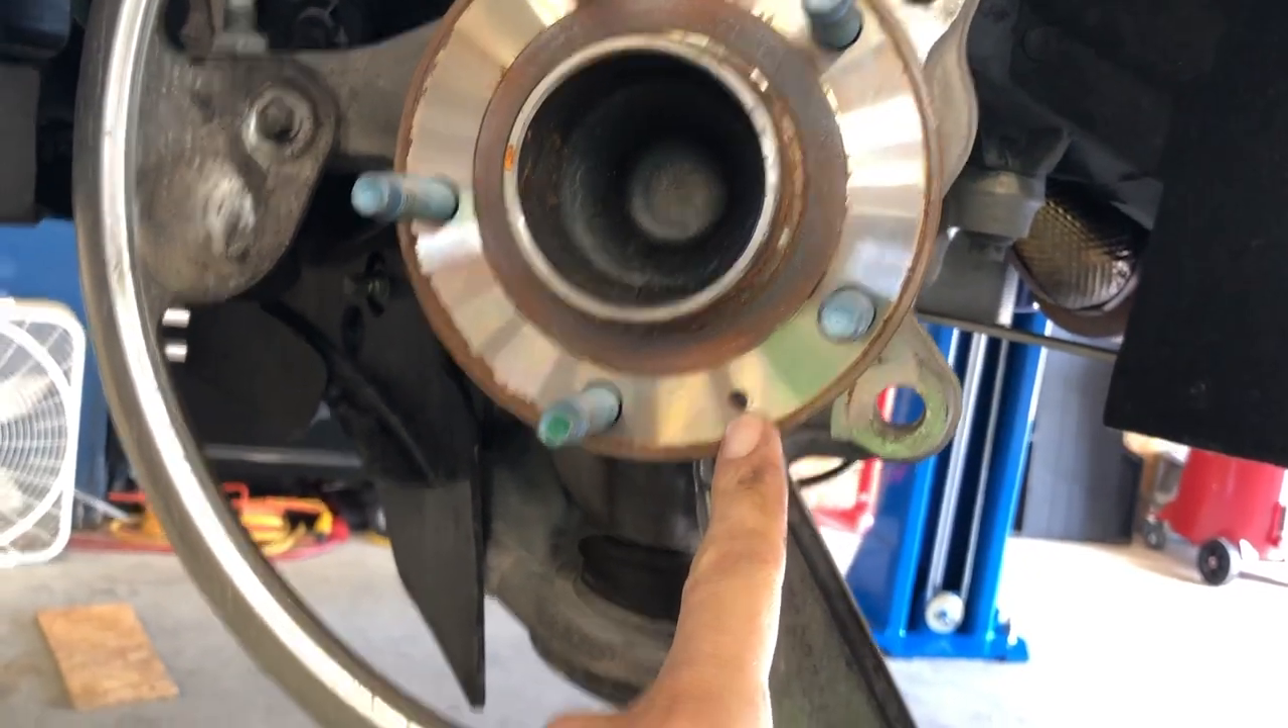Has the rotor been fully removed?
Yes.